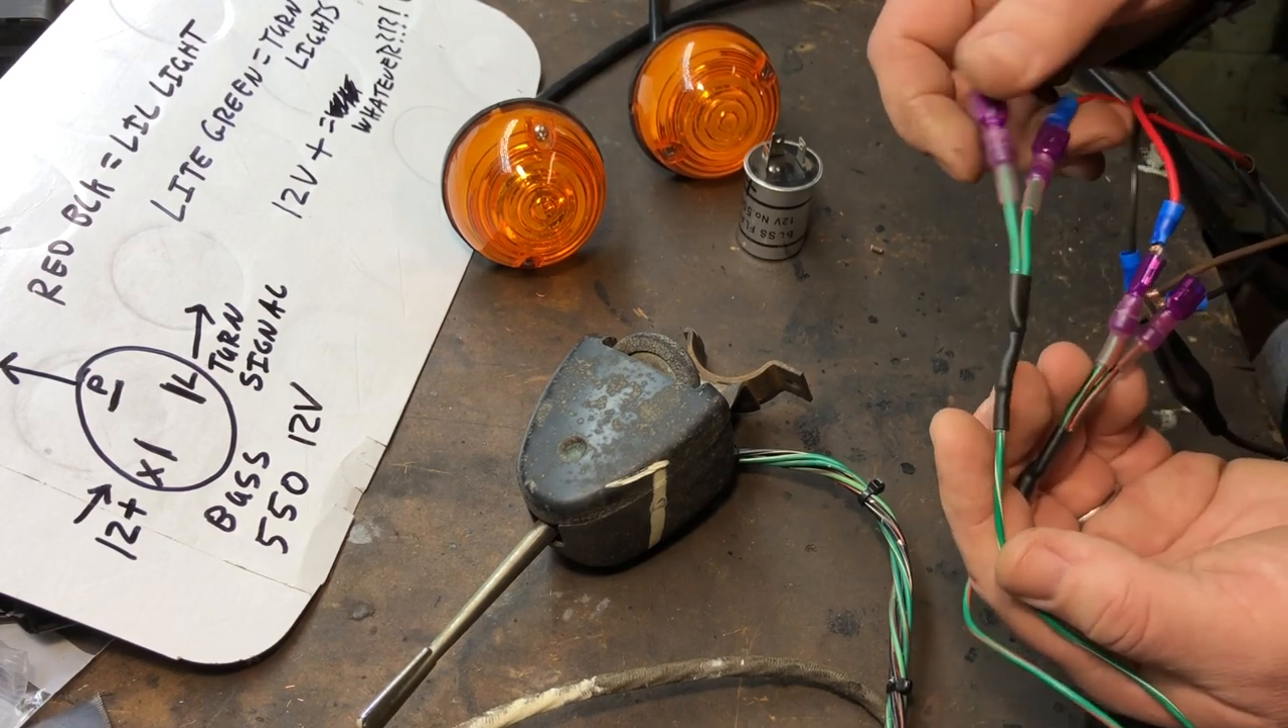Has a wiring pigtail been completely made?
Yes.